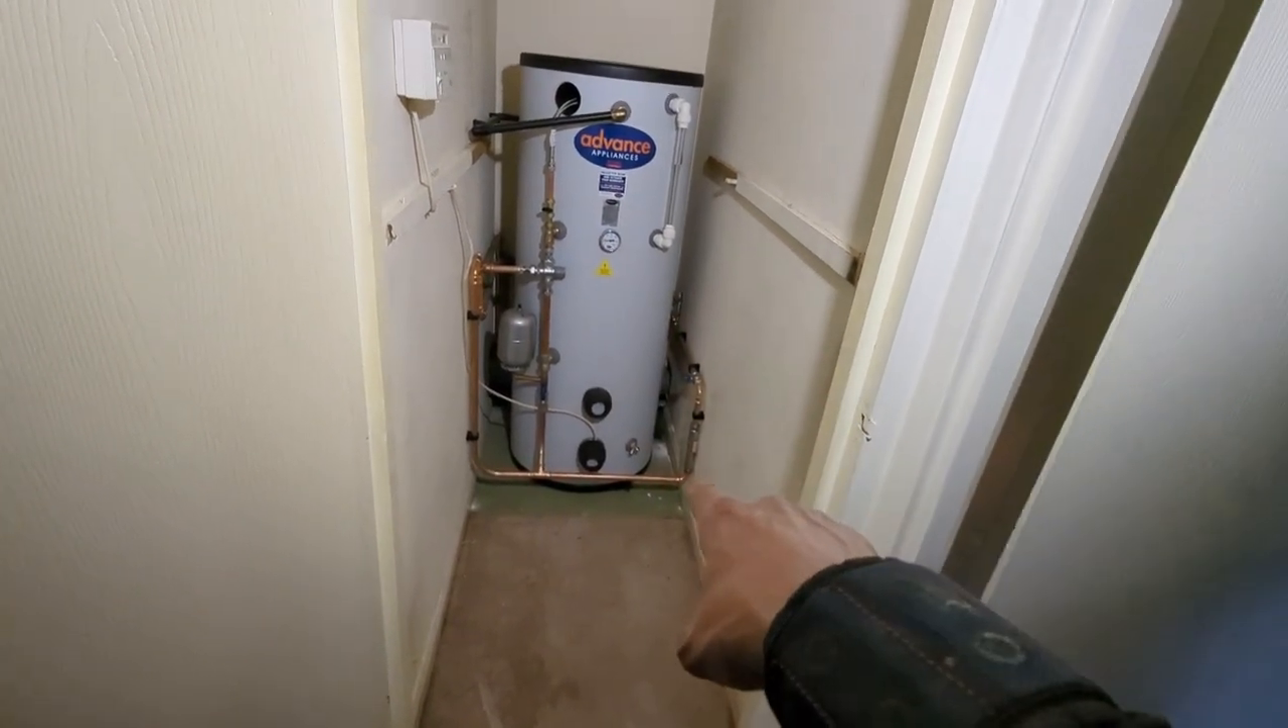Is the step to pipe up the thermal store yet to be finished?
No.